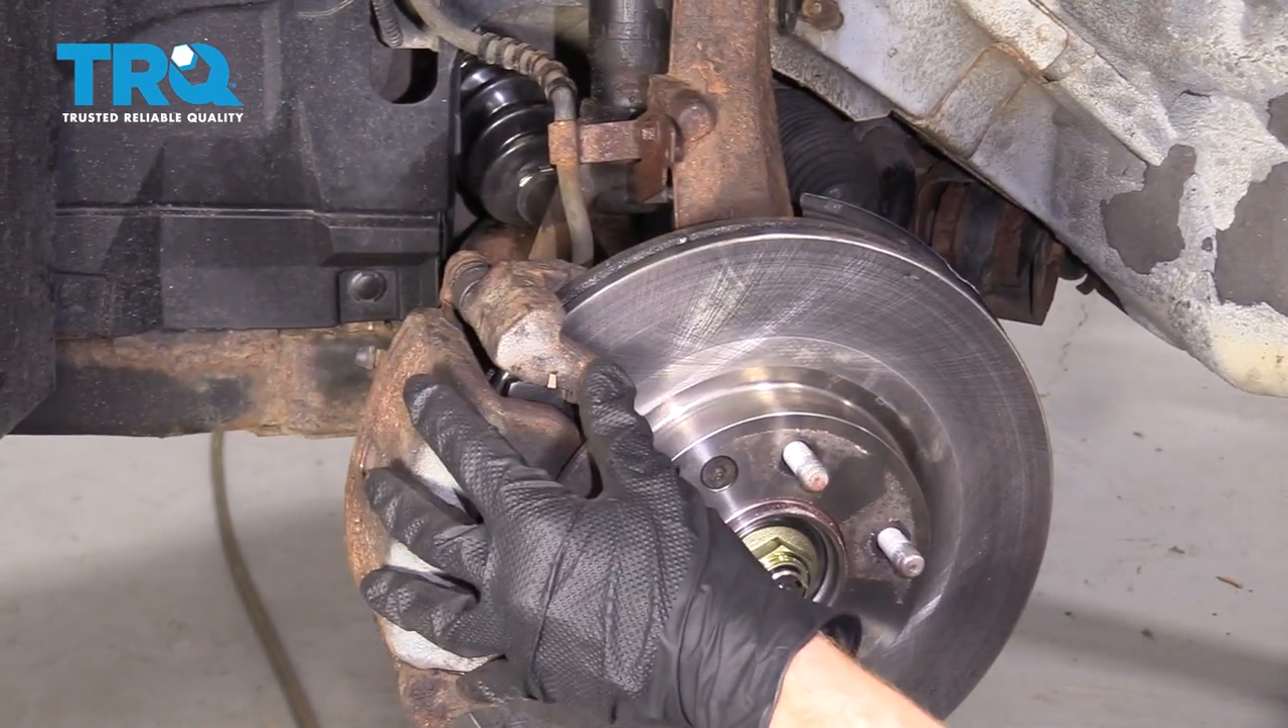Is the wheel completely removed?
Yes.